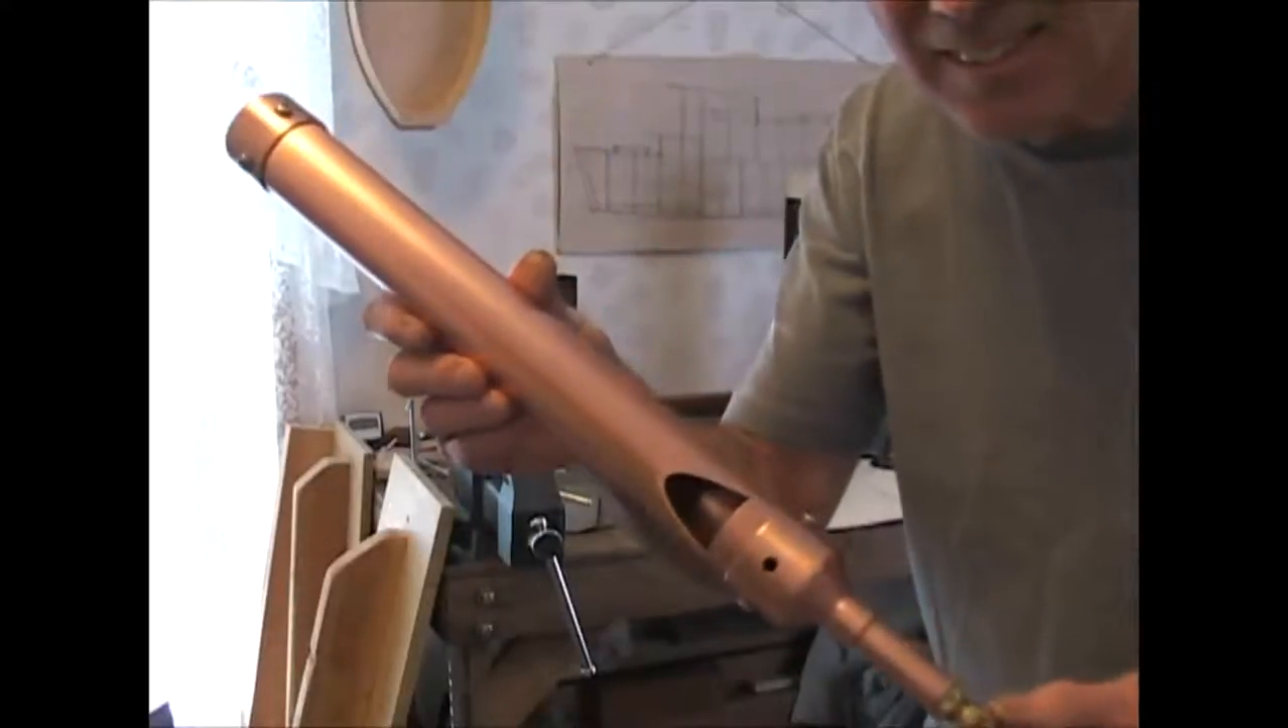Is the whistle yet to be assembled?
No.